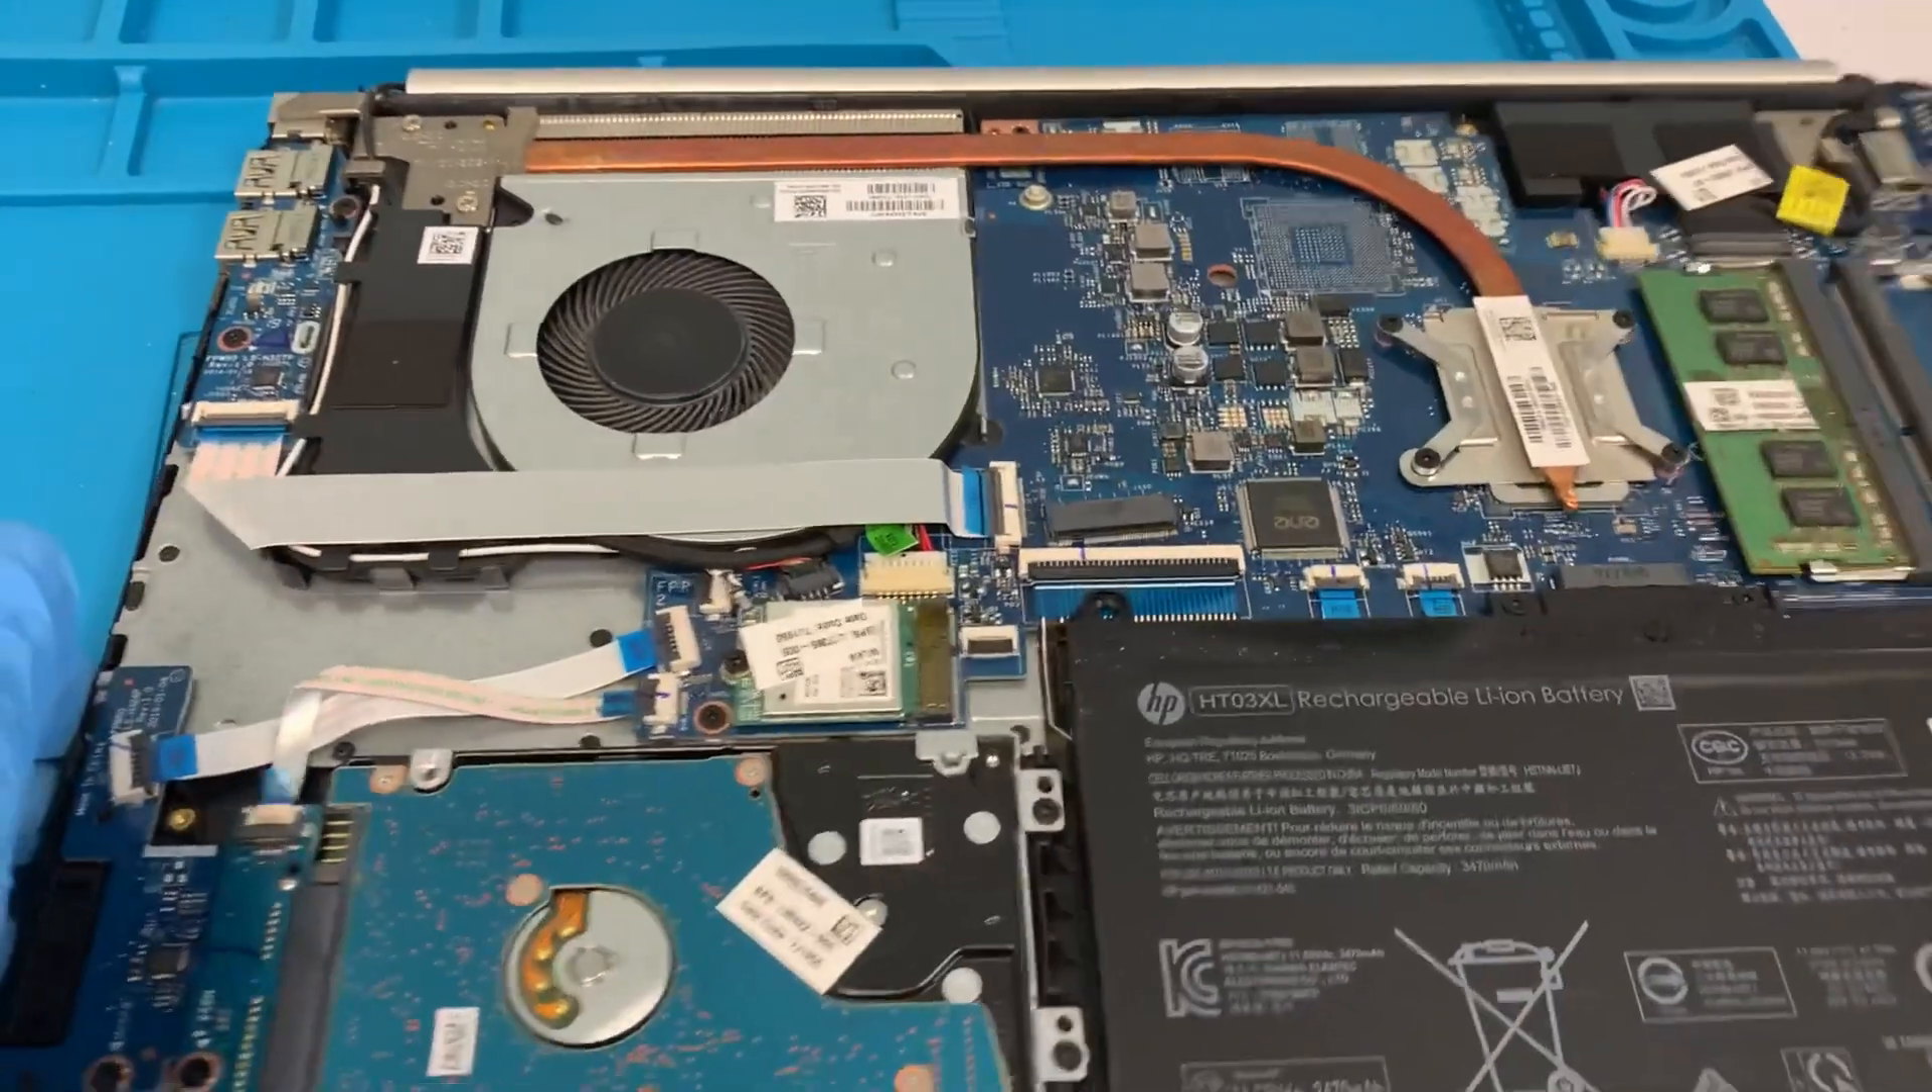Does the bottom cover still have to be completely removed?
No.